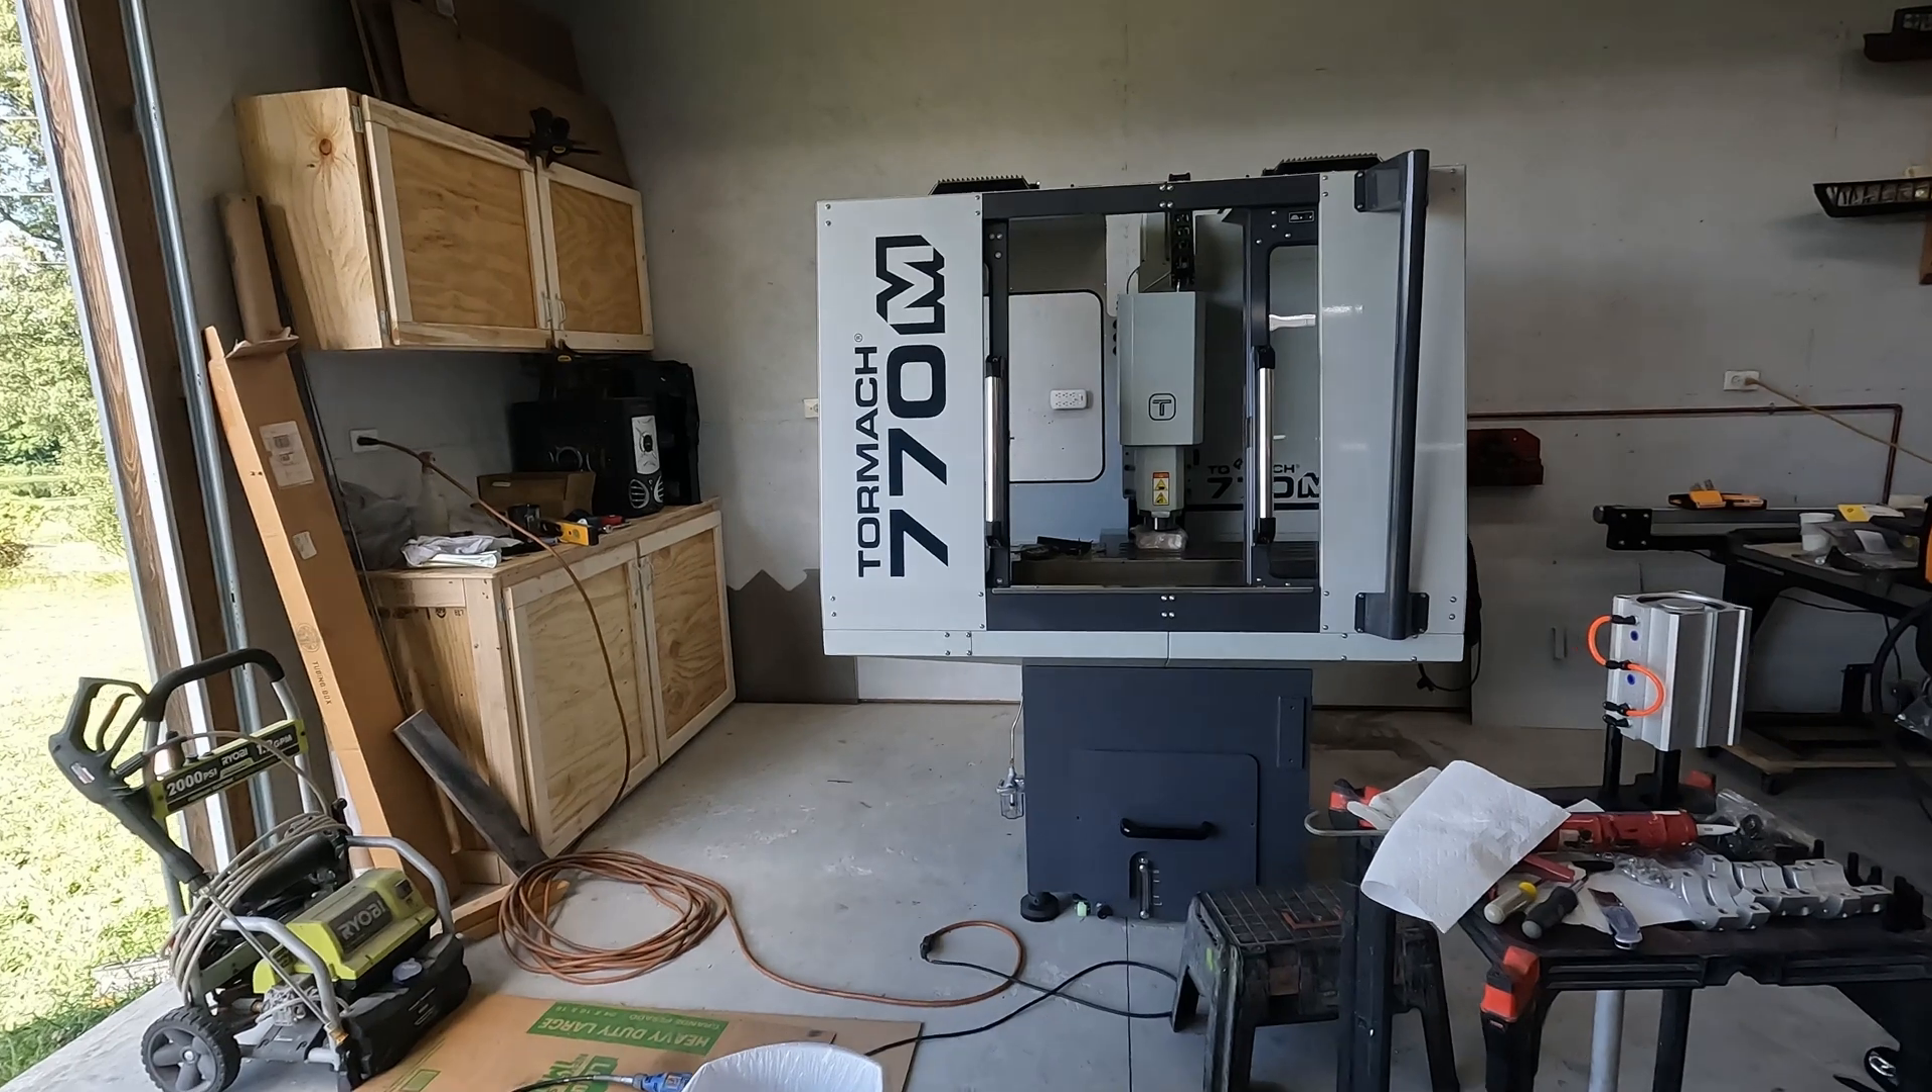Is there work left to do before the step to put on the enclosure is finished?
No.